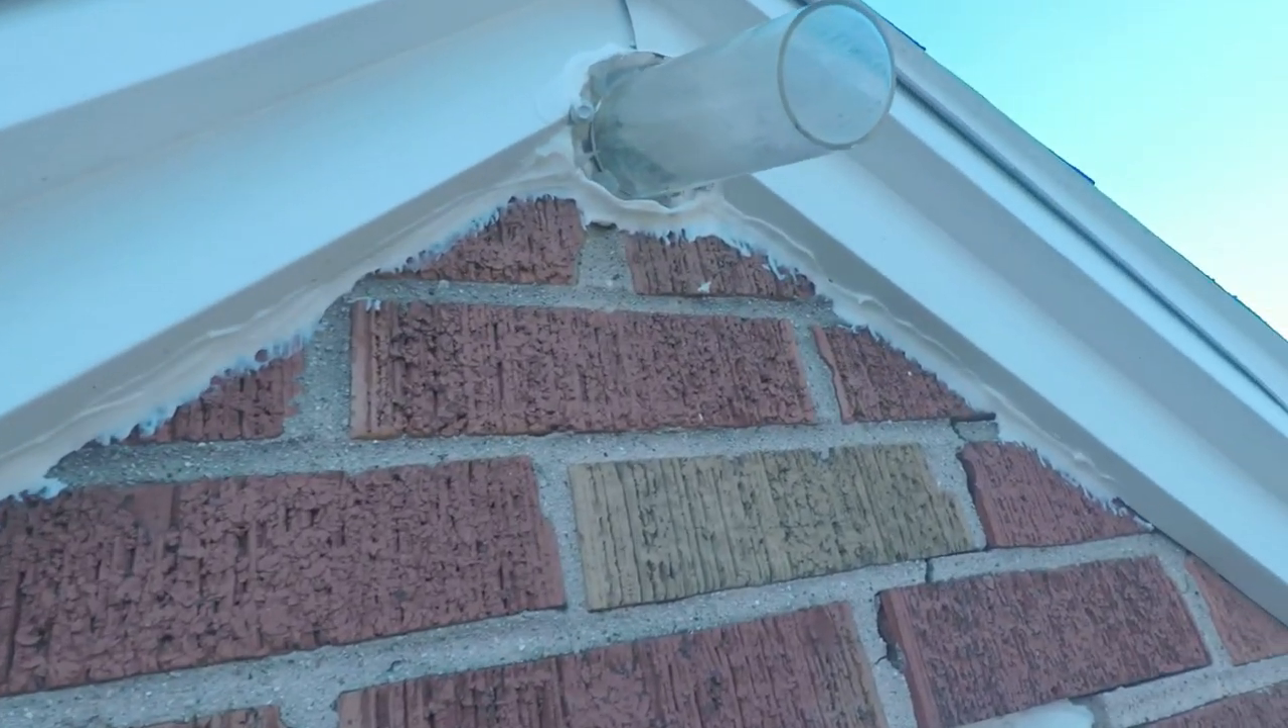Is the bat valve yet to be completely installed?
No.